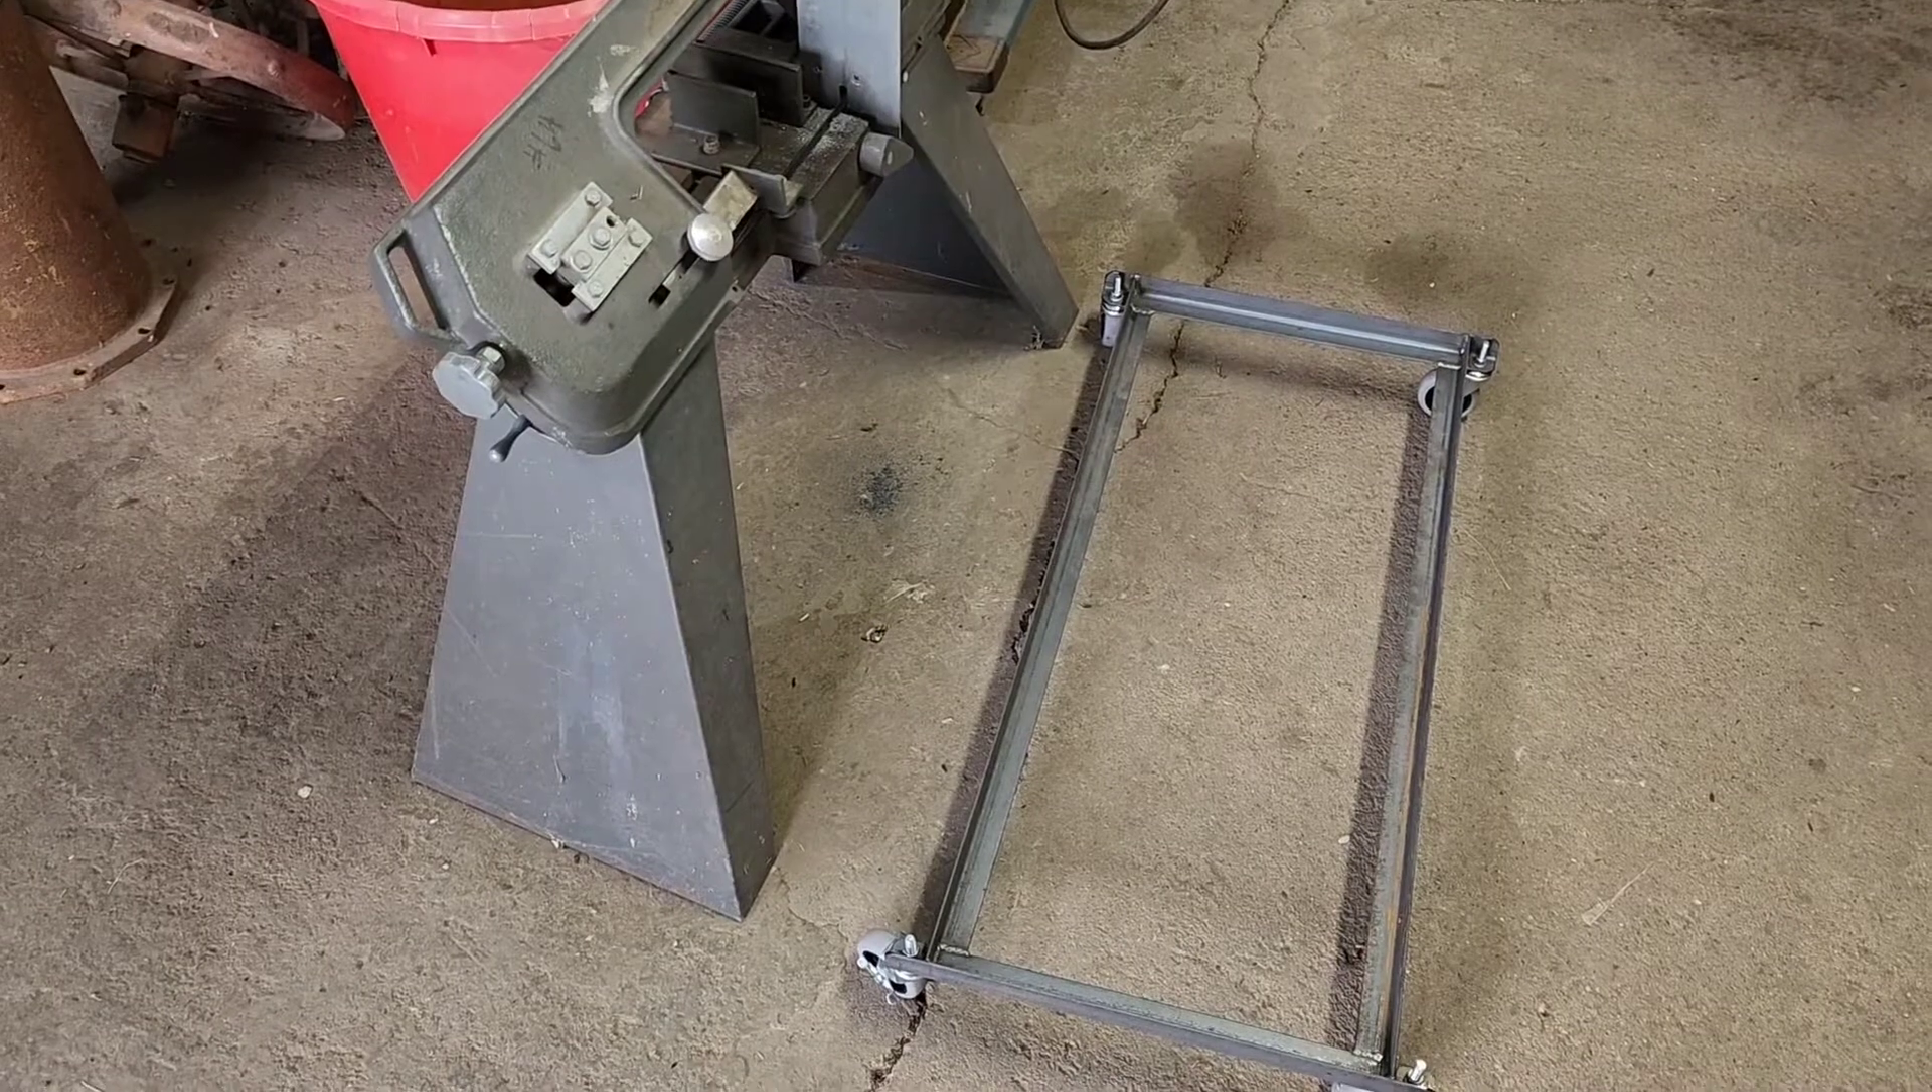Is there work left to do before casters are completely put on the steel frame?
No.